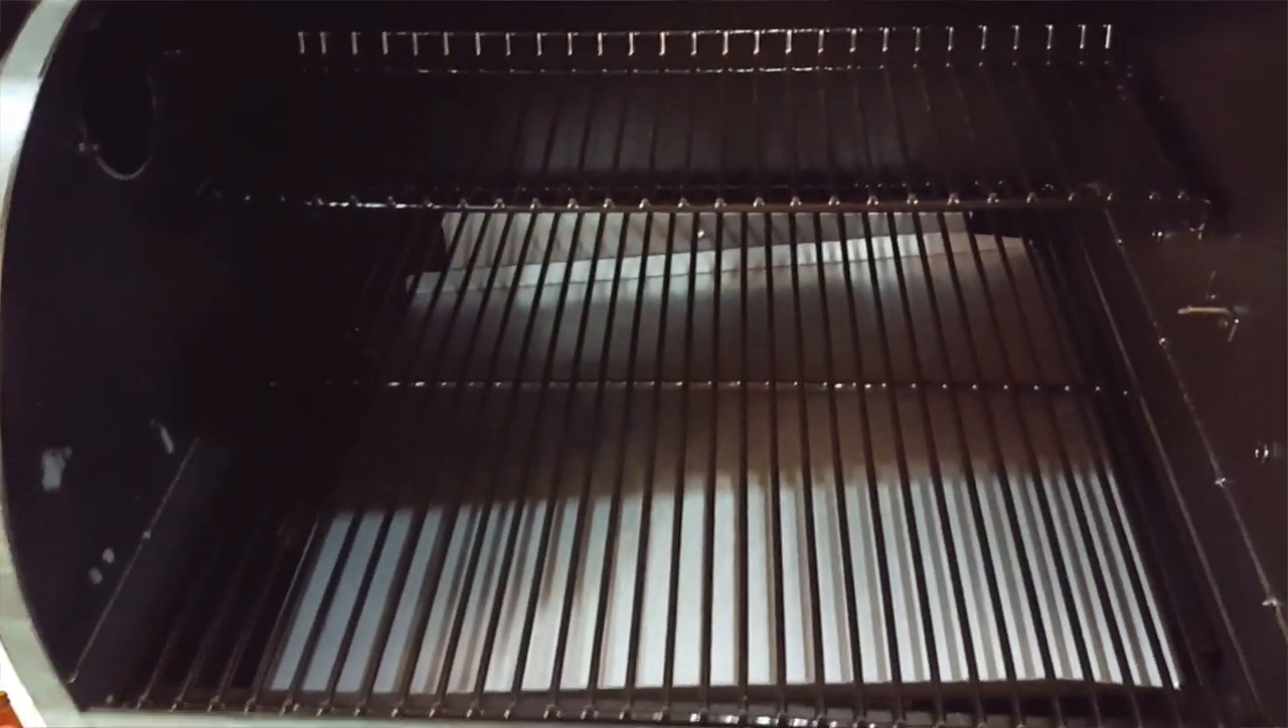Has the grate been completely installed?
Yes.